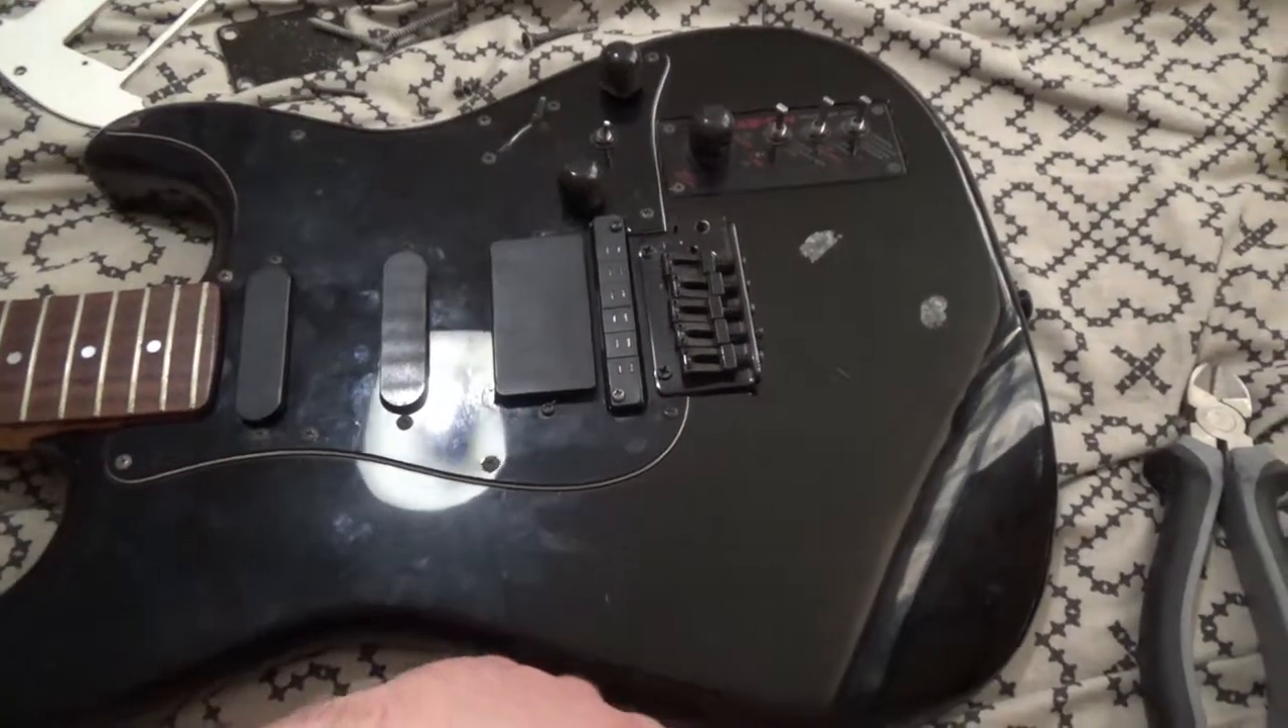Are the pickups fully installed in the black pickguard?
Yes.